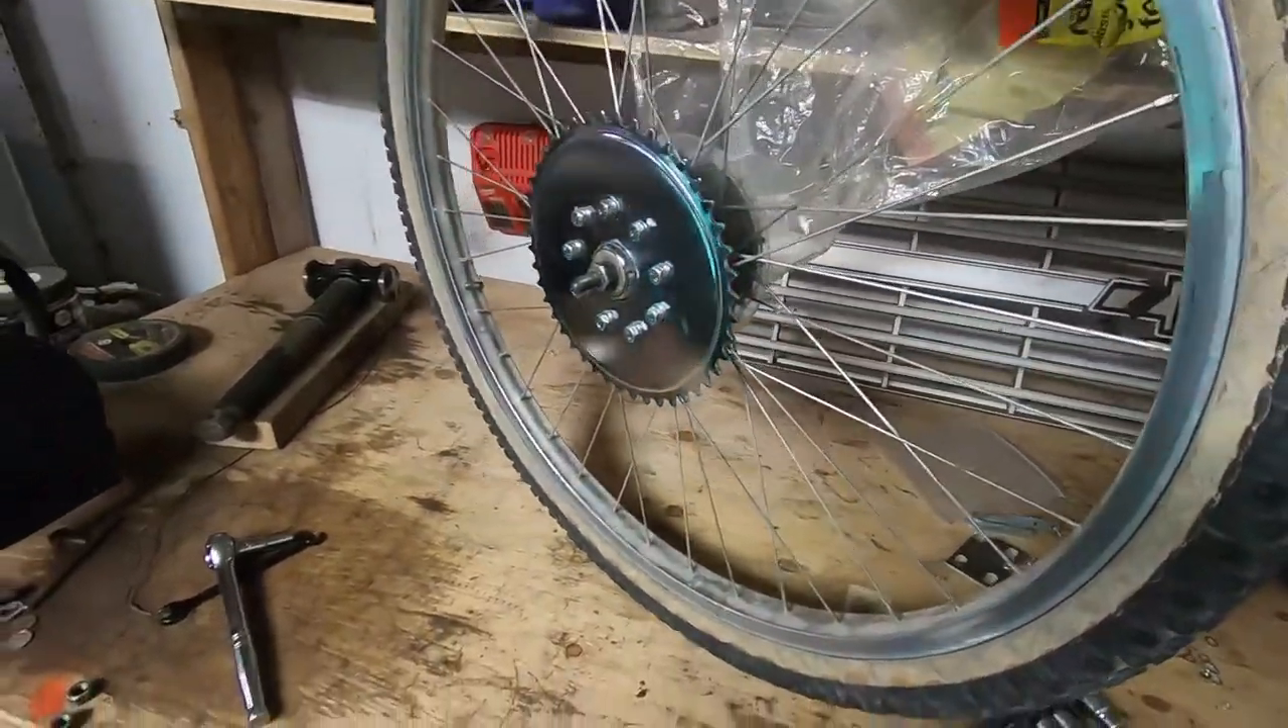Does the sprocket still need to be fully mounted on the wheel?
No.